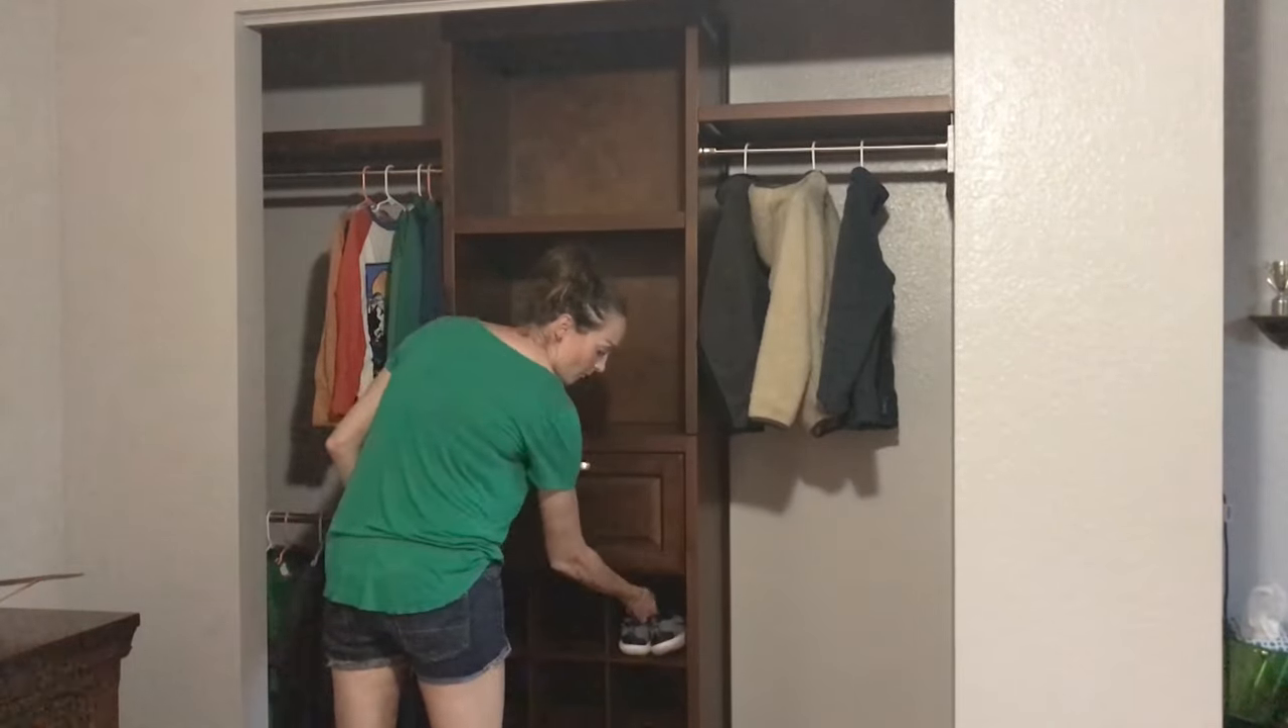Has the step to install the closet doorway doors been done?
No.